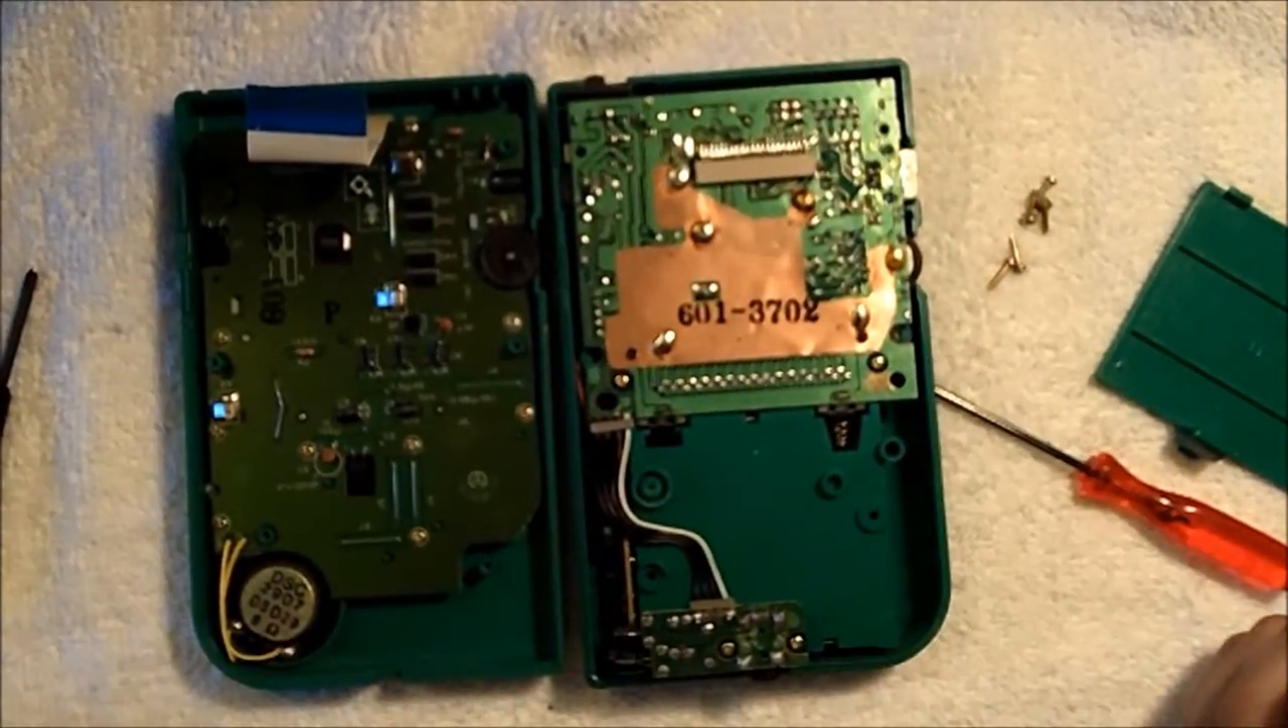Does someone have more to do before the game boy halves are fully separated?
No.